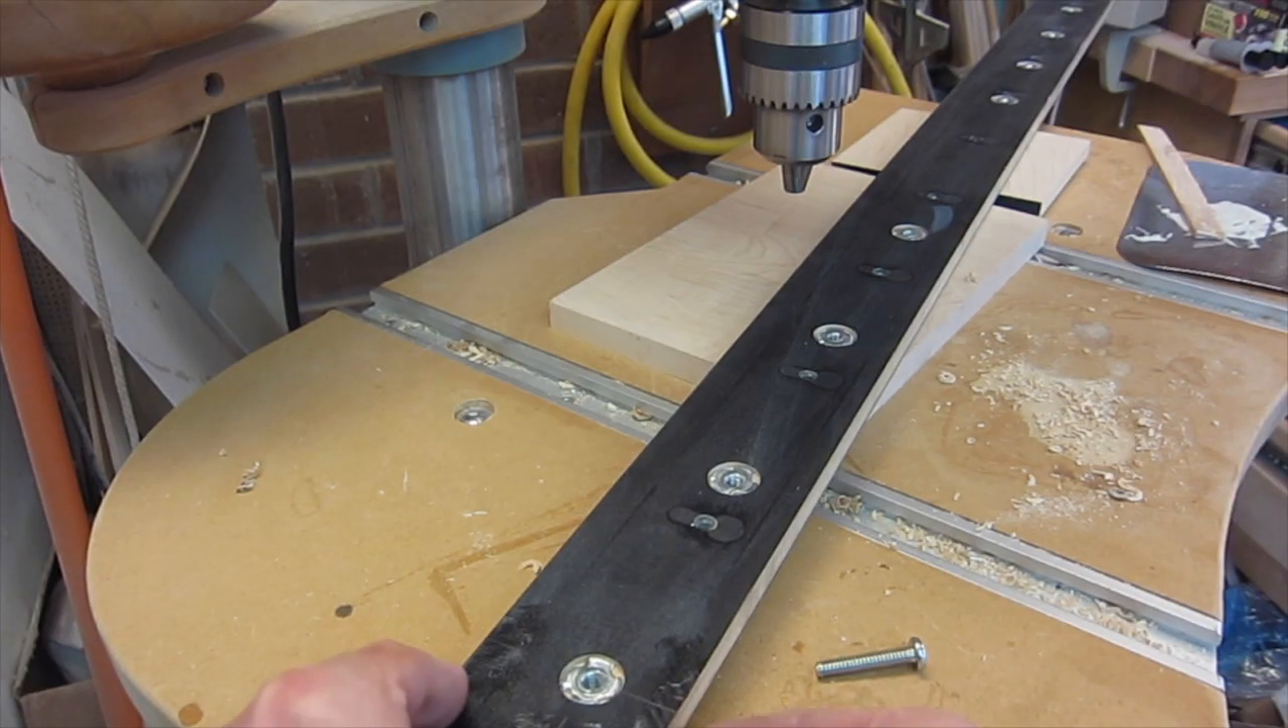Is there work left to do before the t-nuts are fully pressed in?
No.